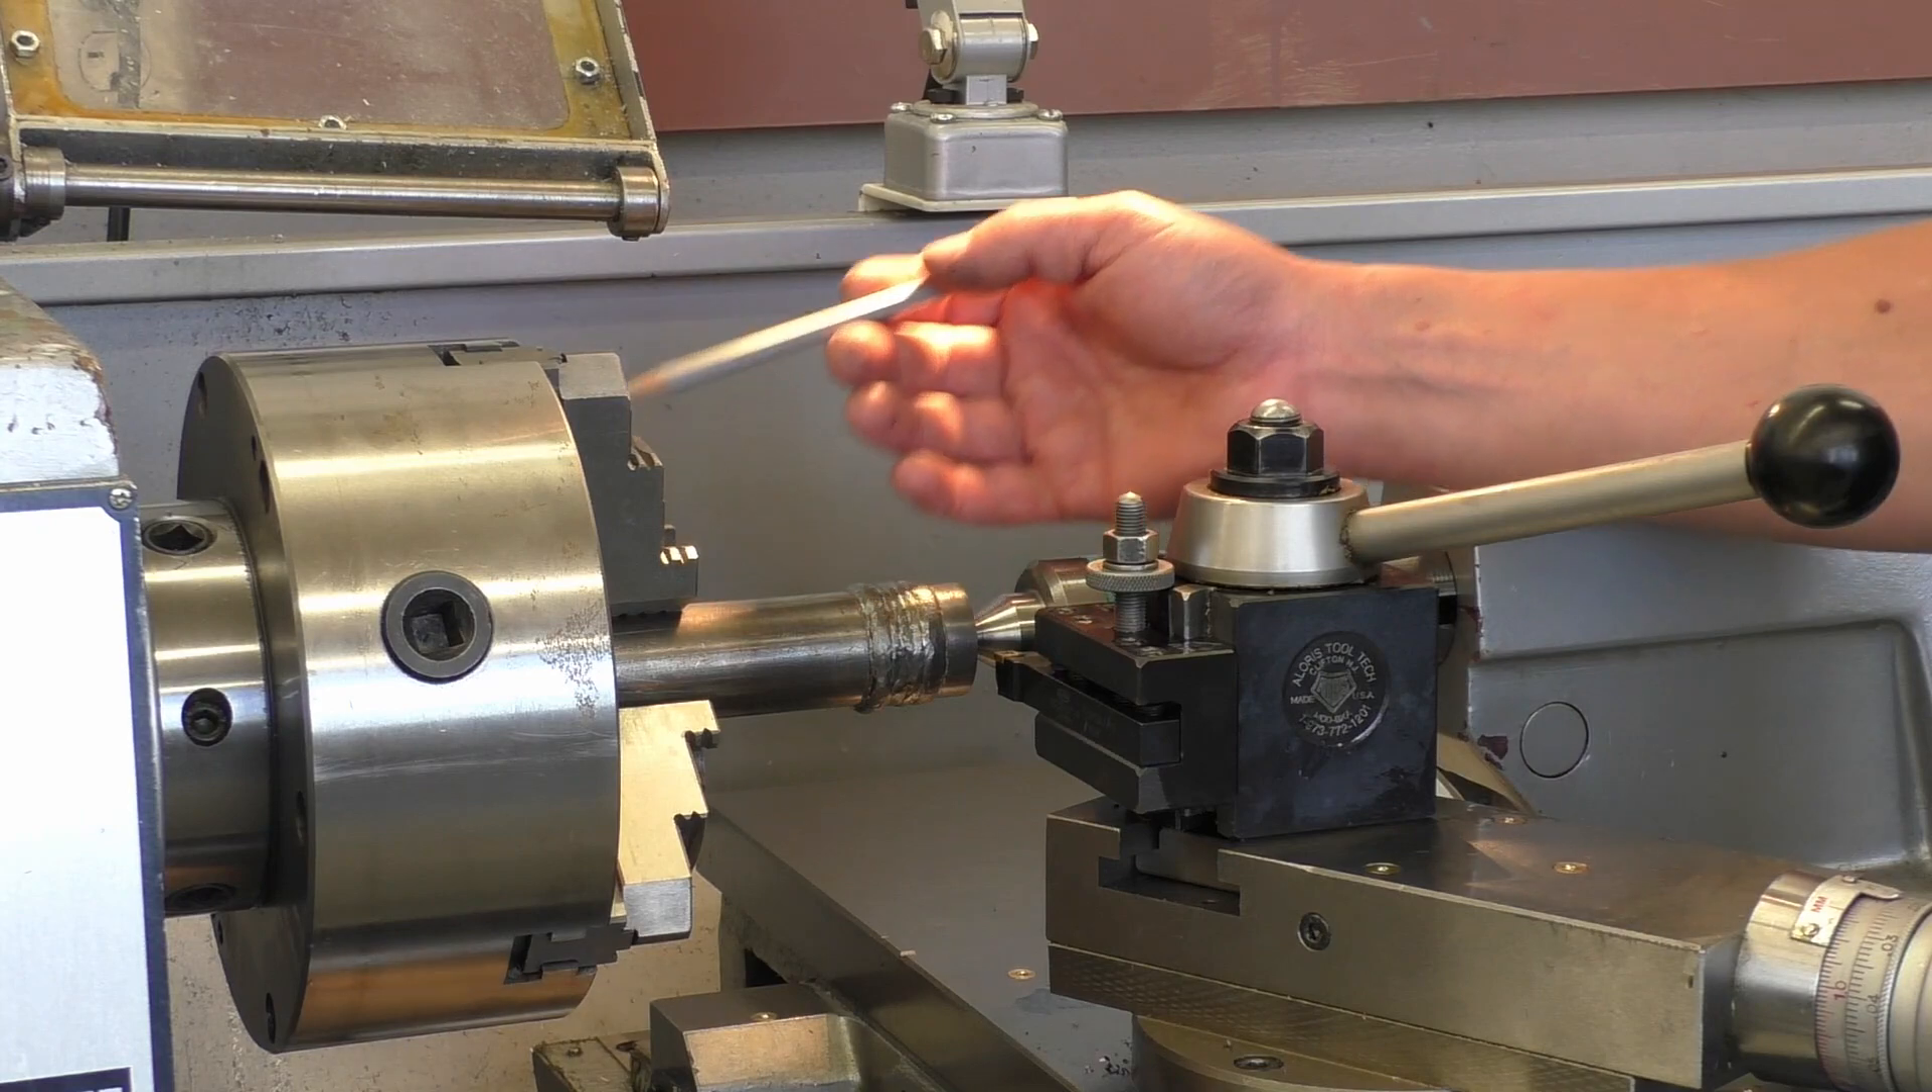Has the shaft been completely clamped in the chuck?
Yes.